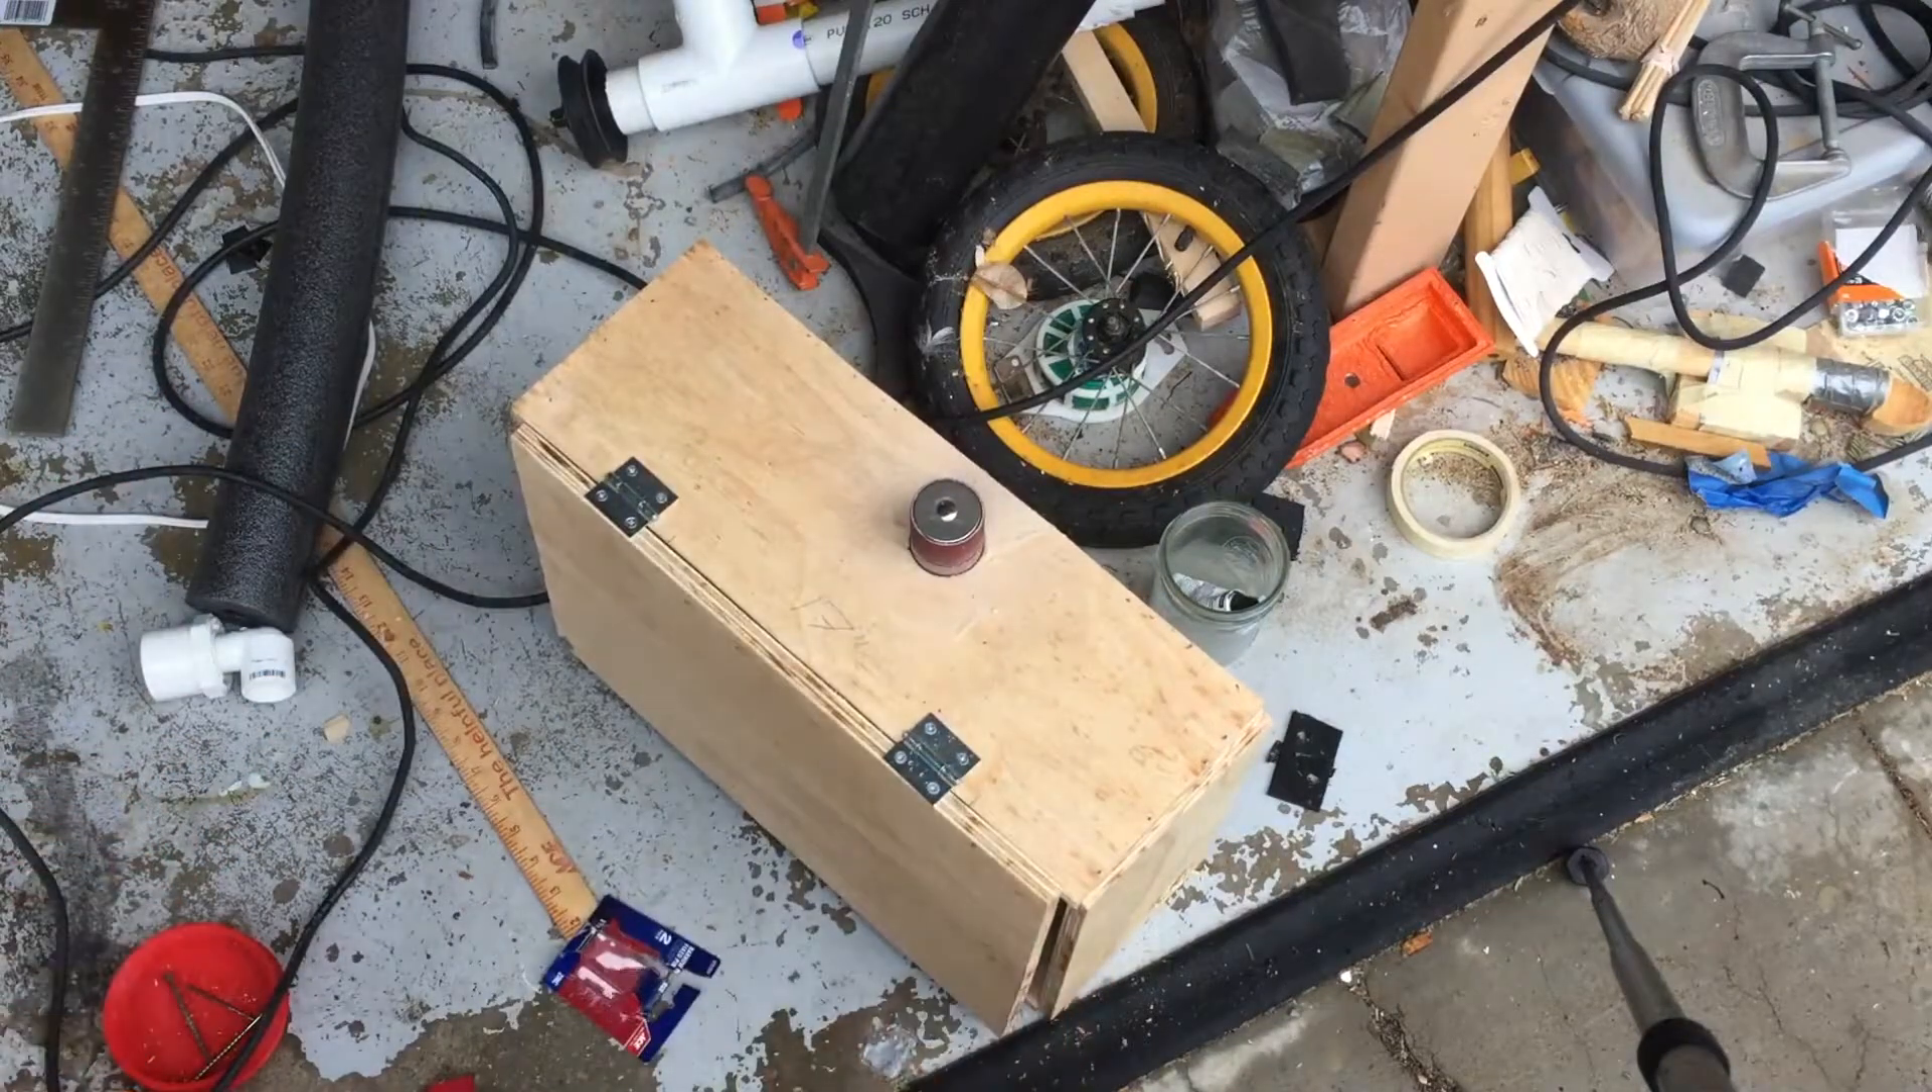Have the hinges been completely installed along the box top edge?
Yes.